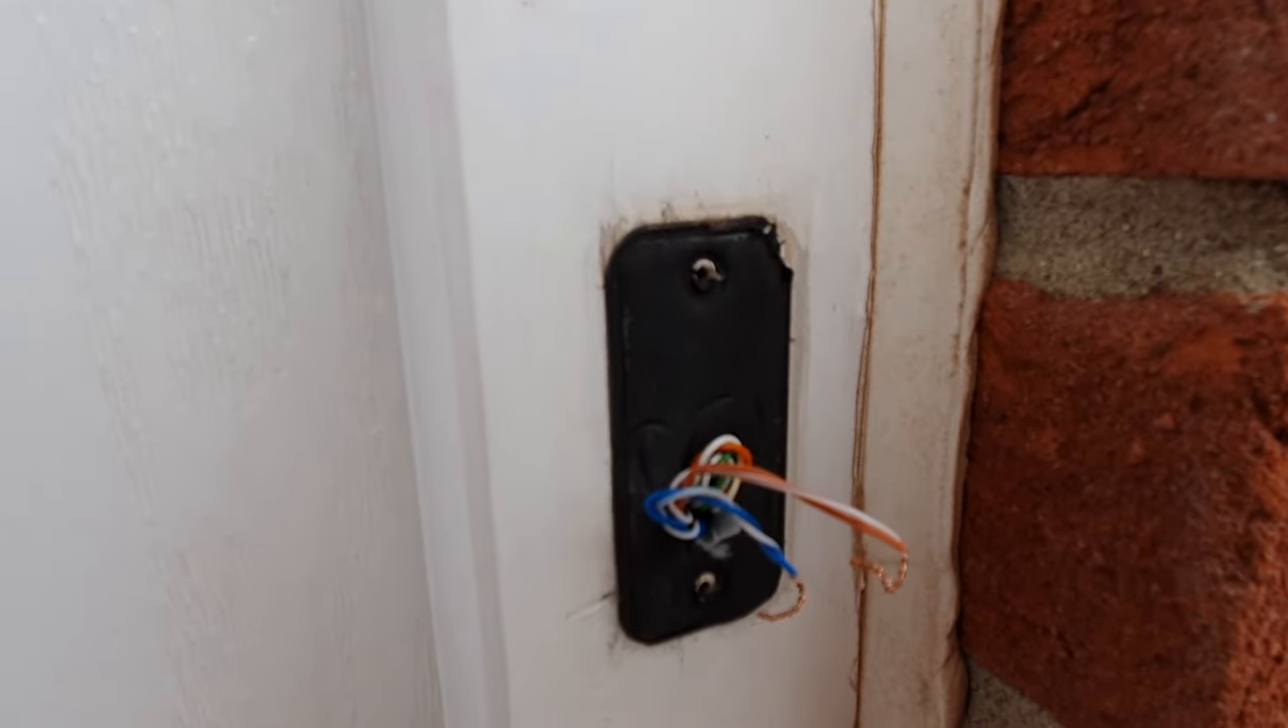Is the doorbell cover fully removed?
Yes.